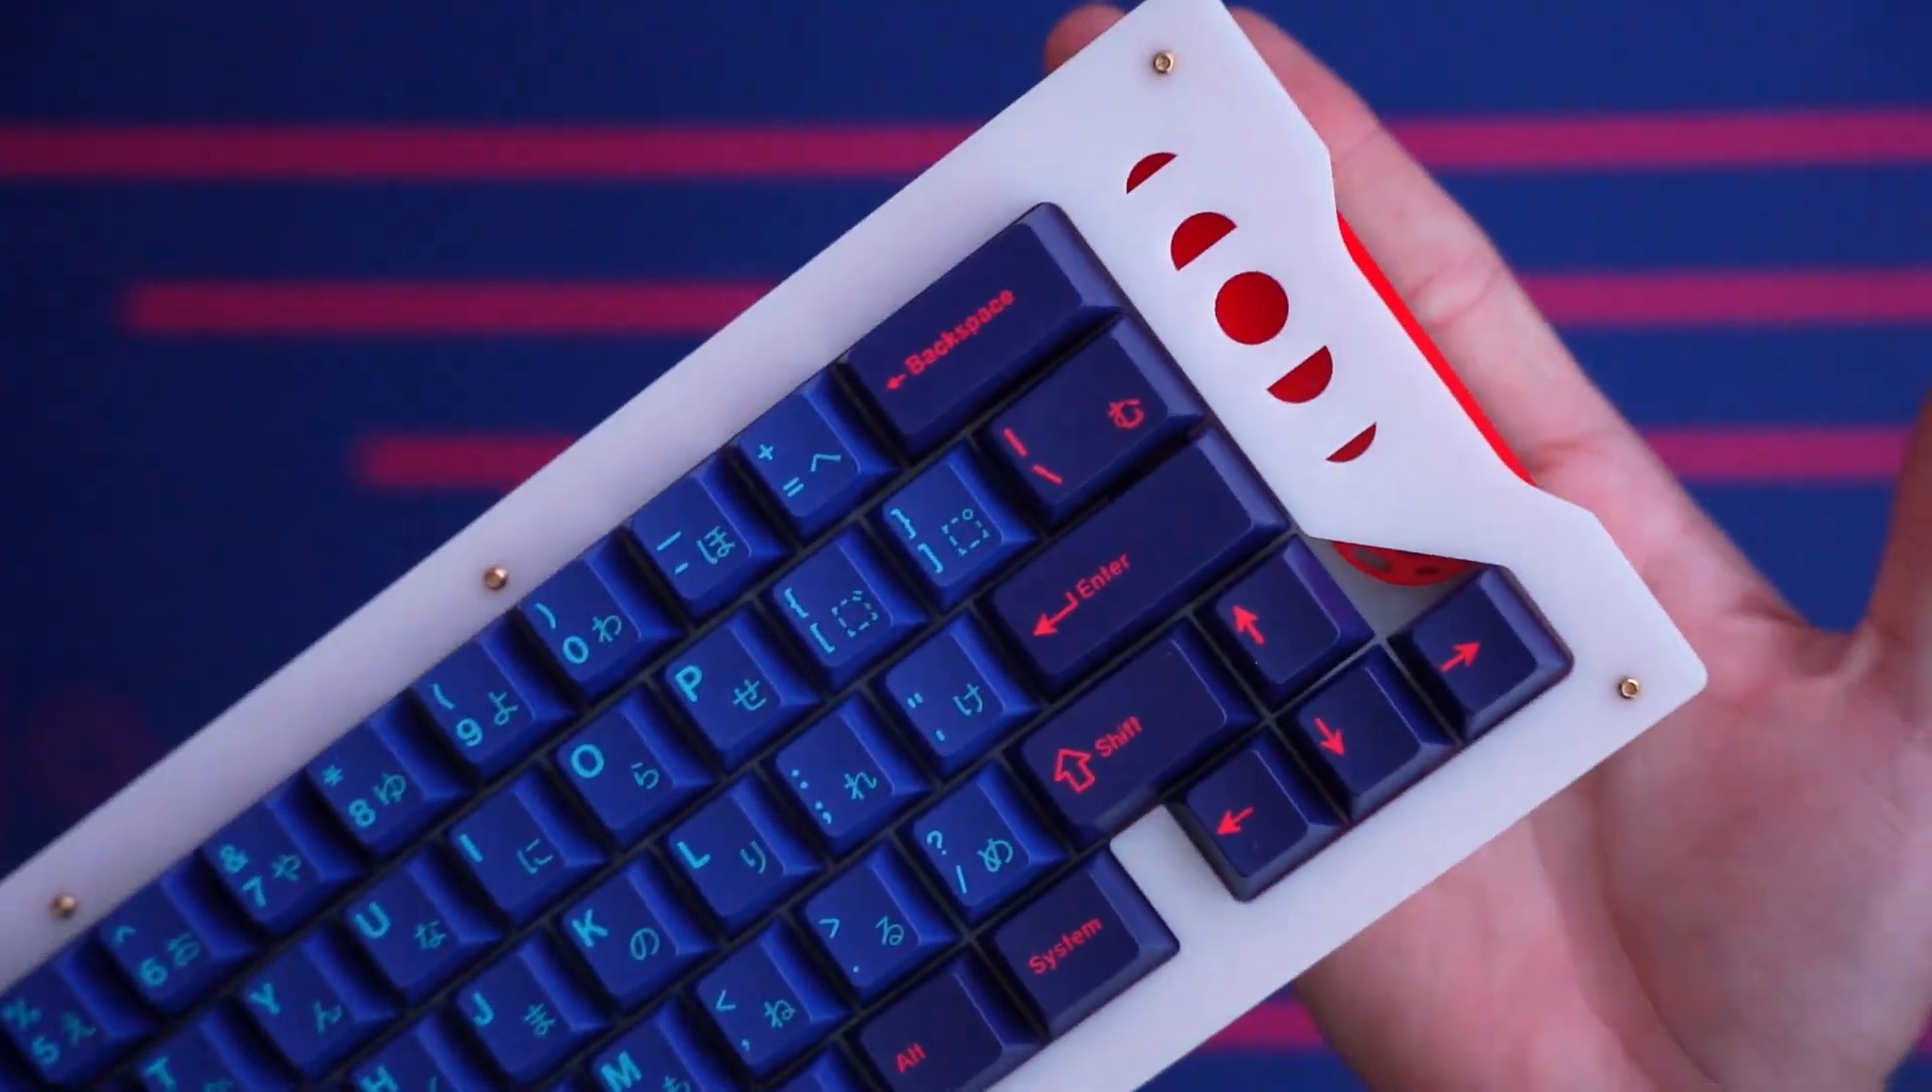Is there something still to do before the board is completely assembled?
No.